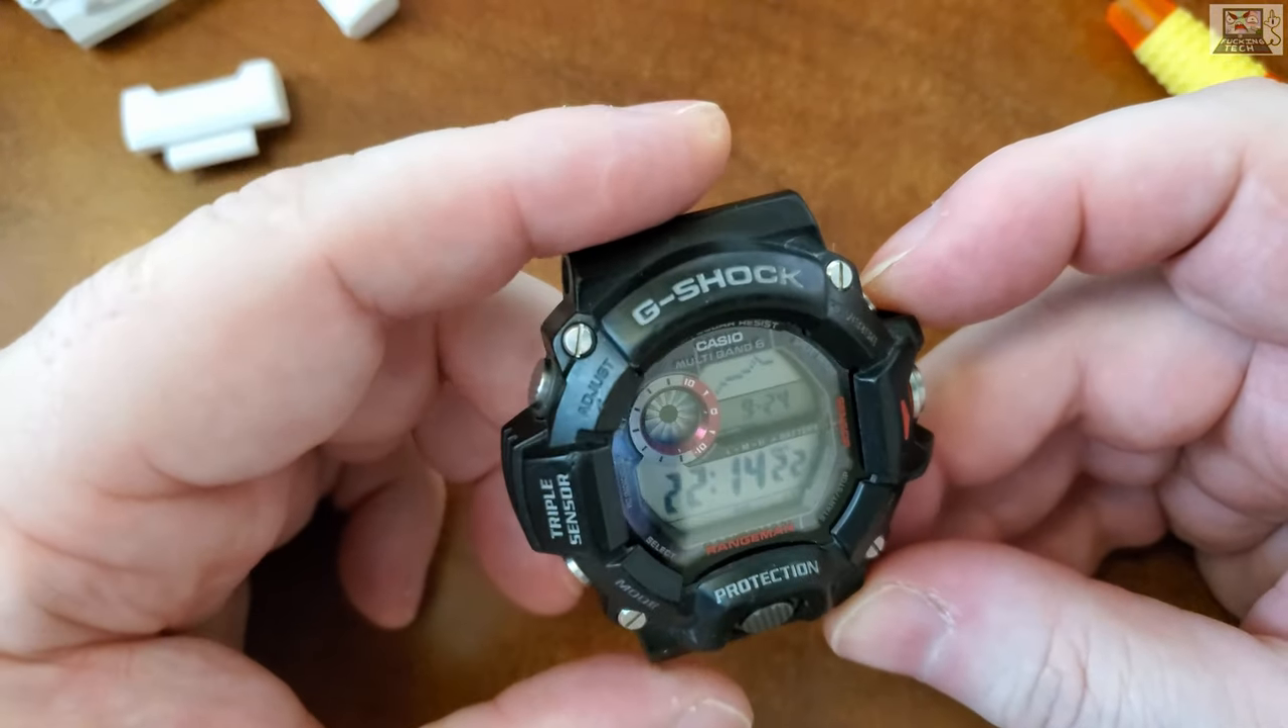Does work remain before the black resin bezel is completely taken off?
Yes.